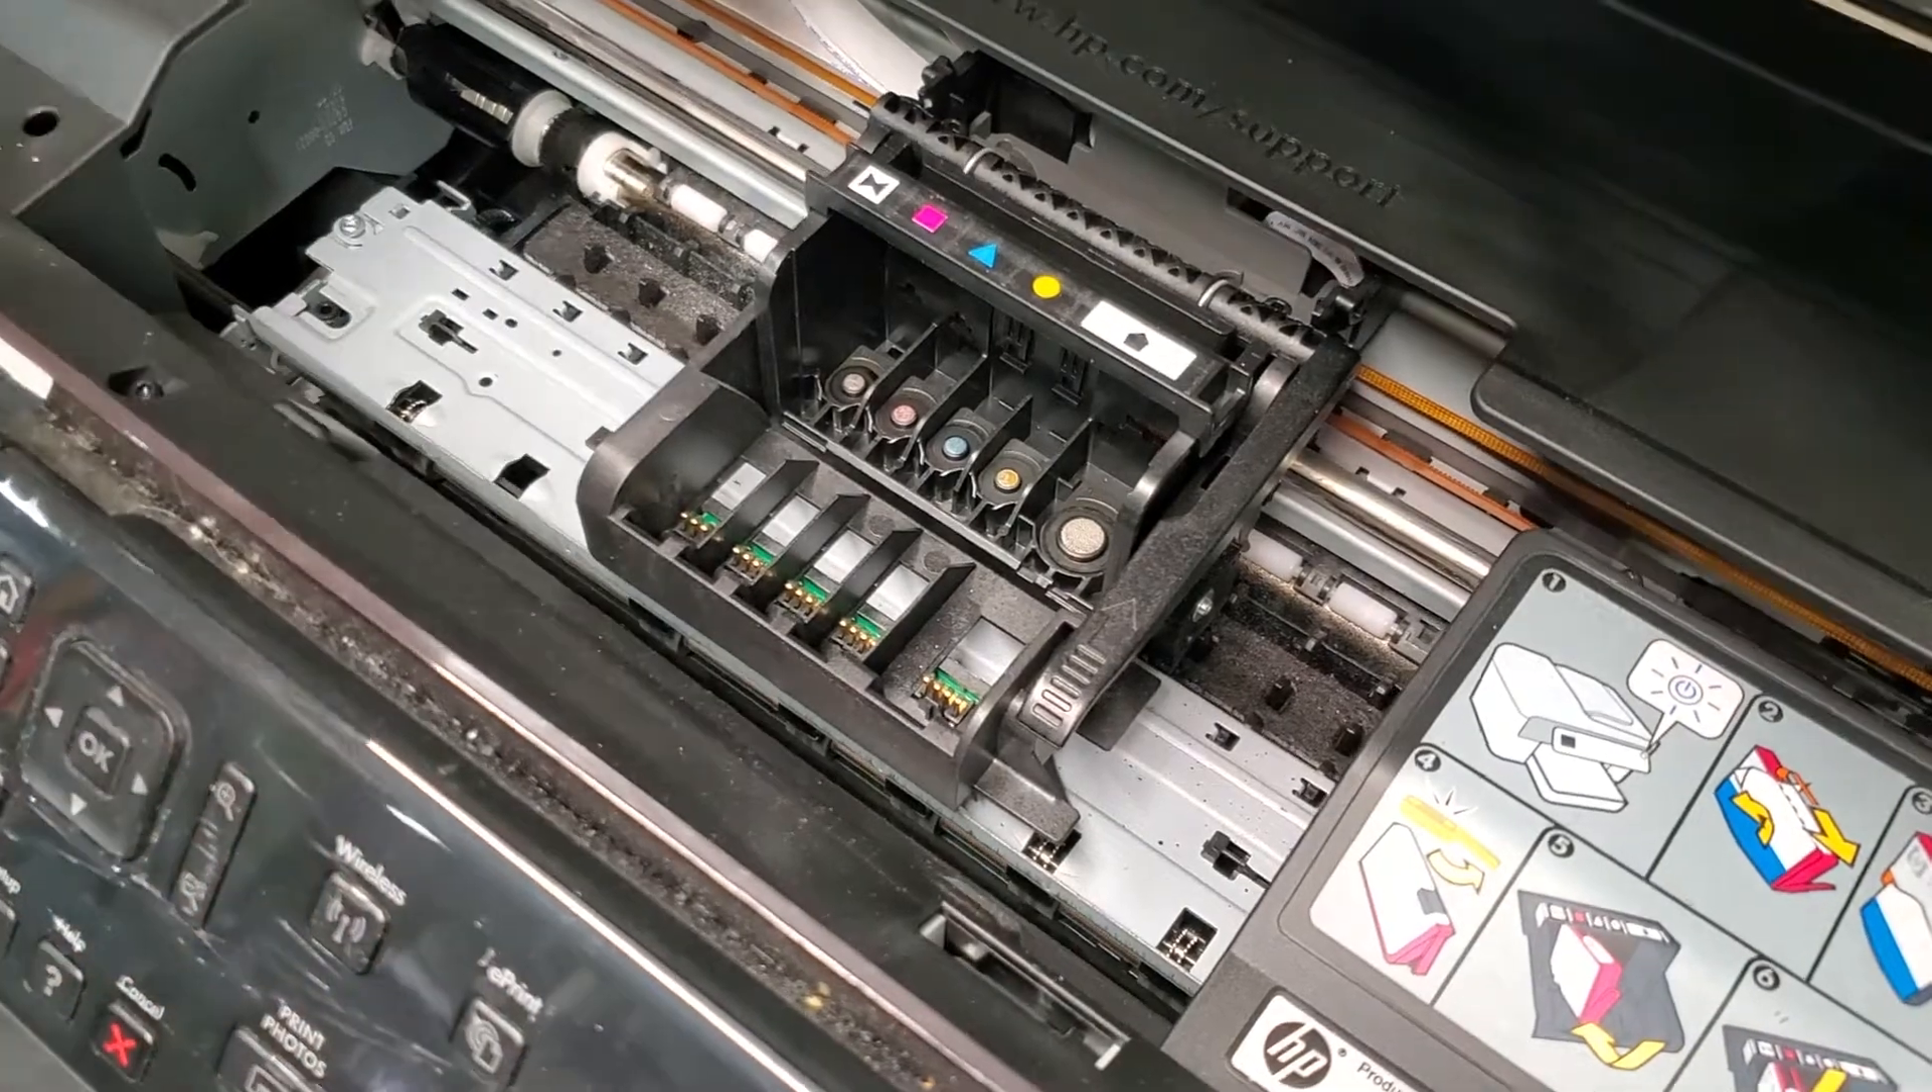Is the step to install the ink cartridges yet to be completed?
Yes.